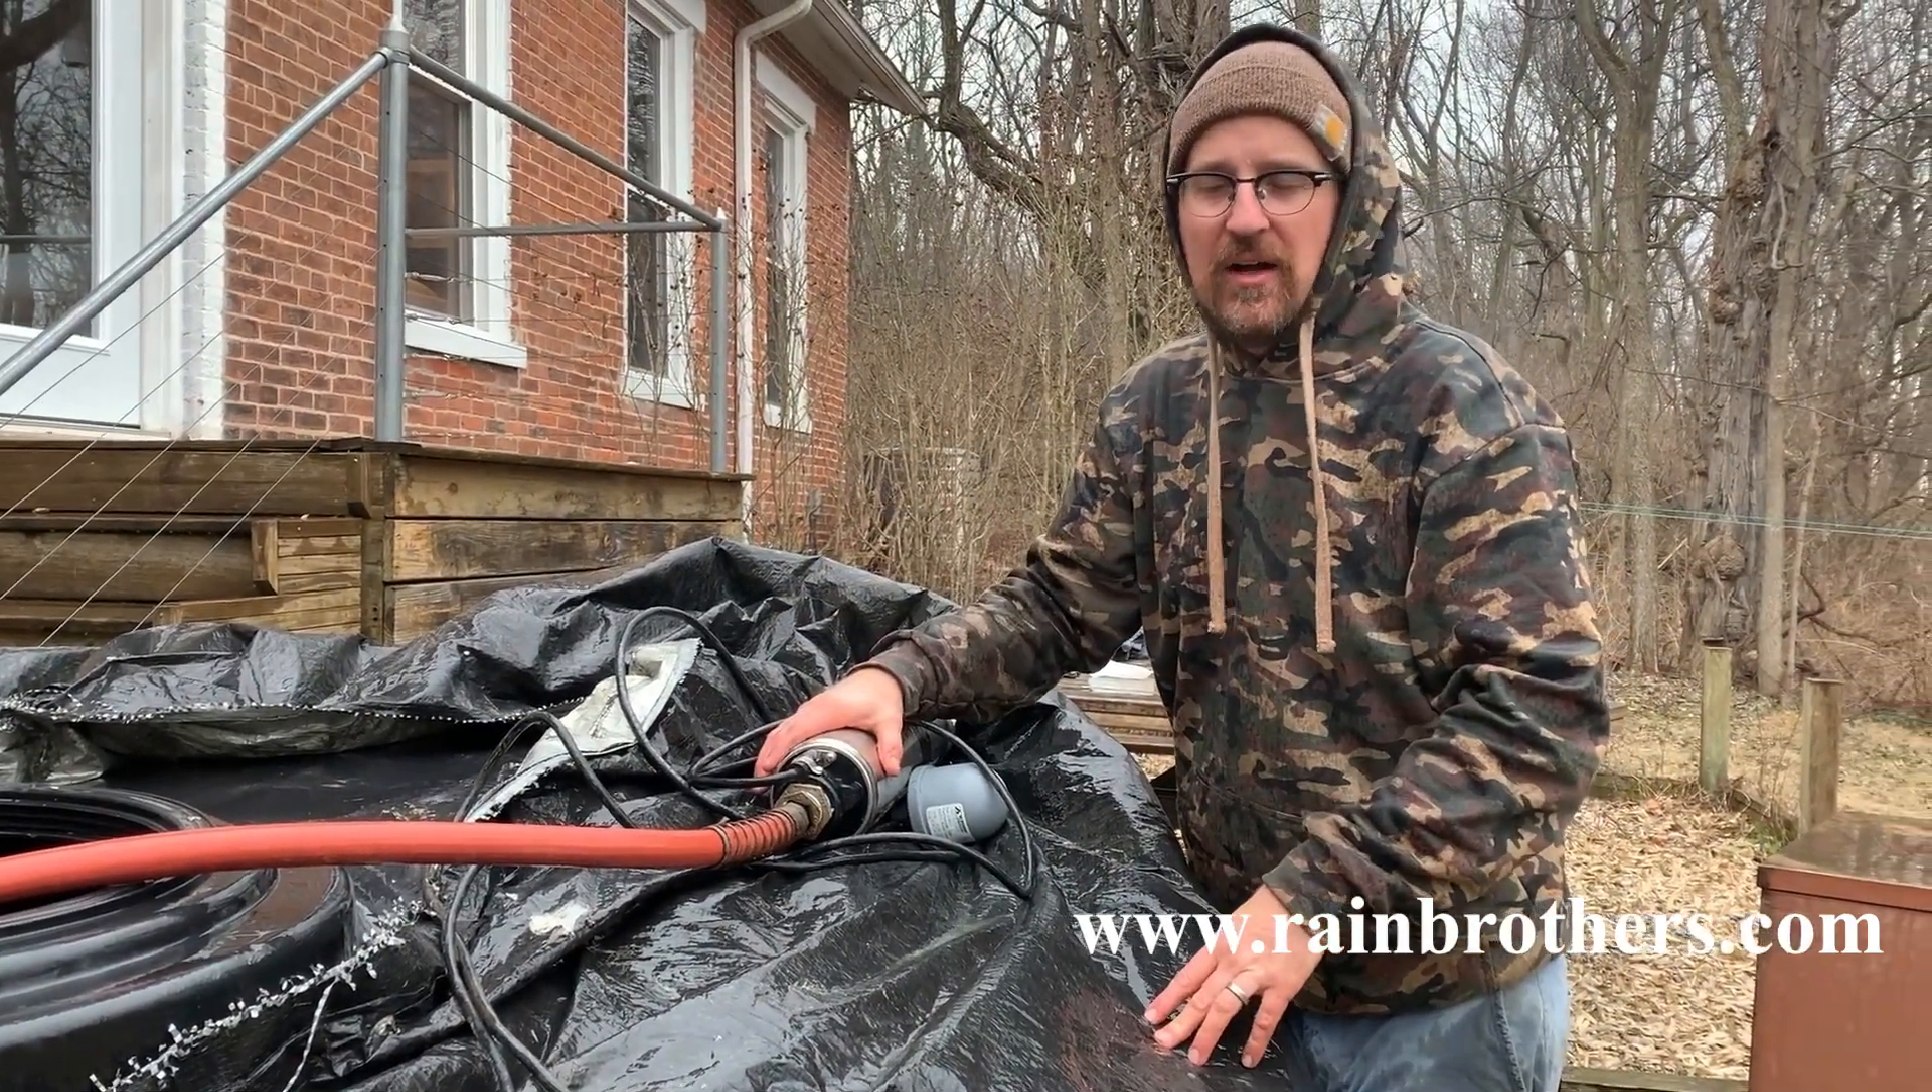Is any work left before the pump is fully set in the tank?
Yes.